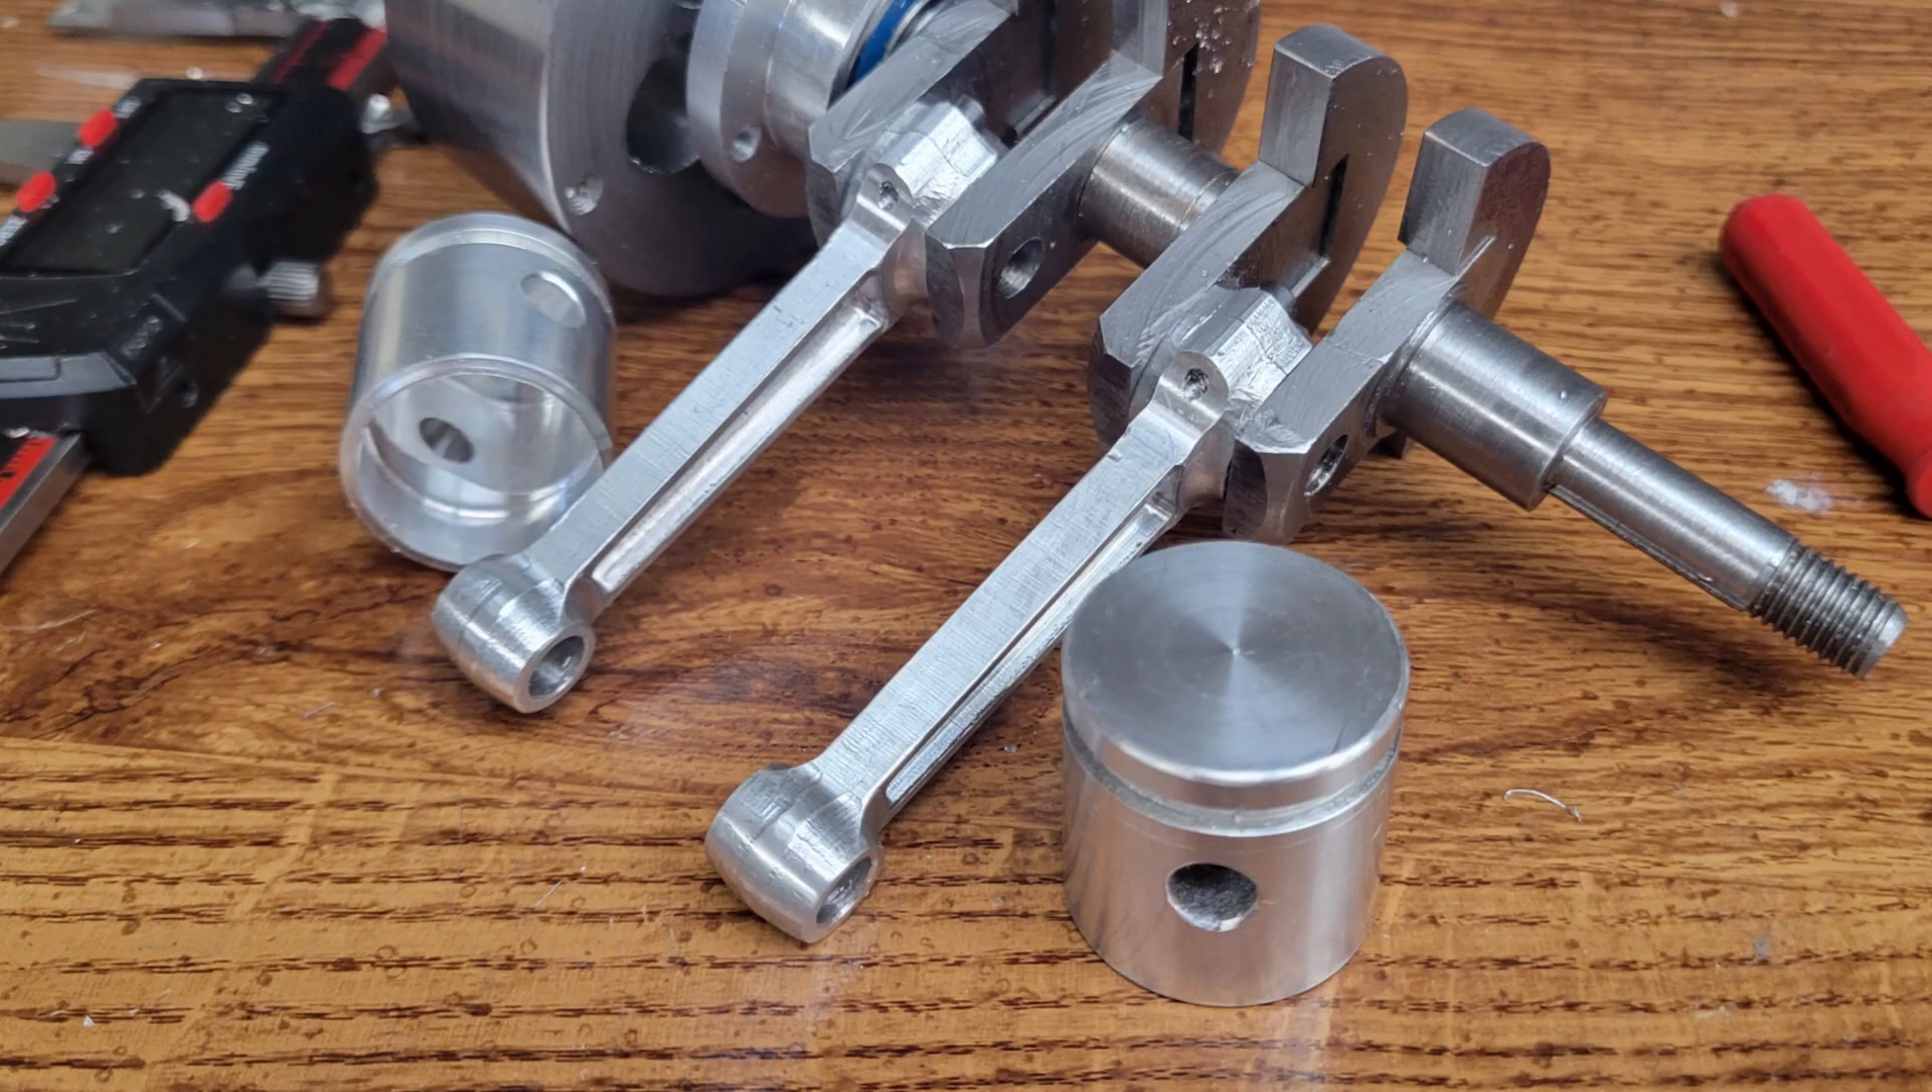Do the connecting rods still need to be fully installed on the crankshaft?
No.